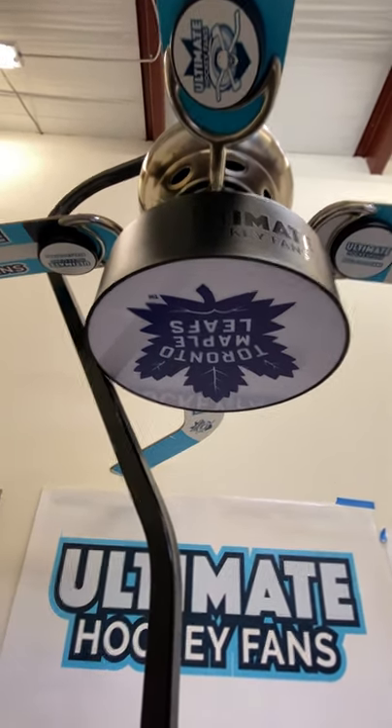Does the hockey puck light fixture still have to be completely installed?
No.